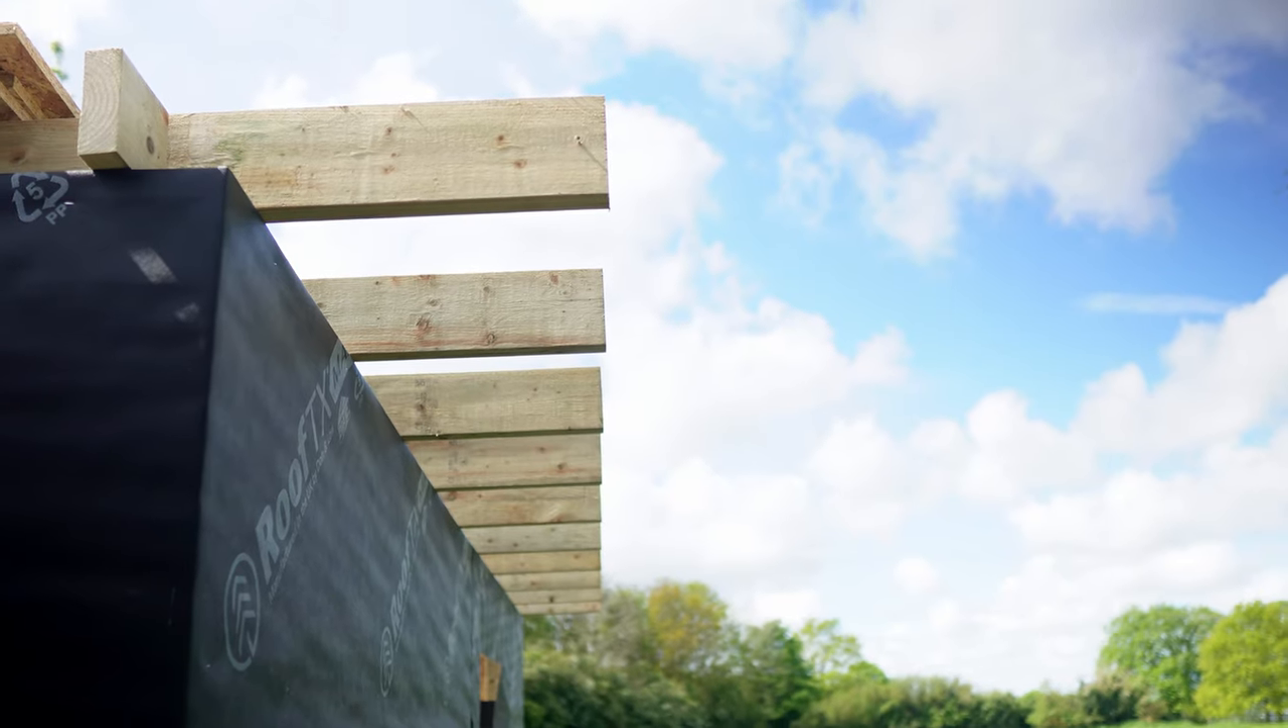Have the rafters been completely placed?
Yes.